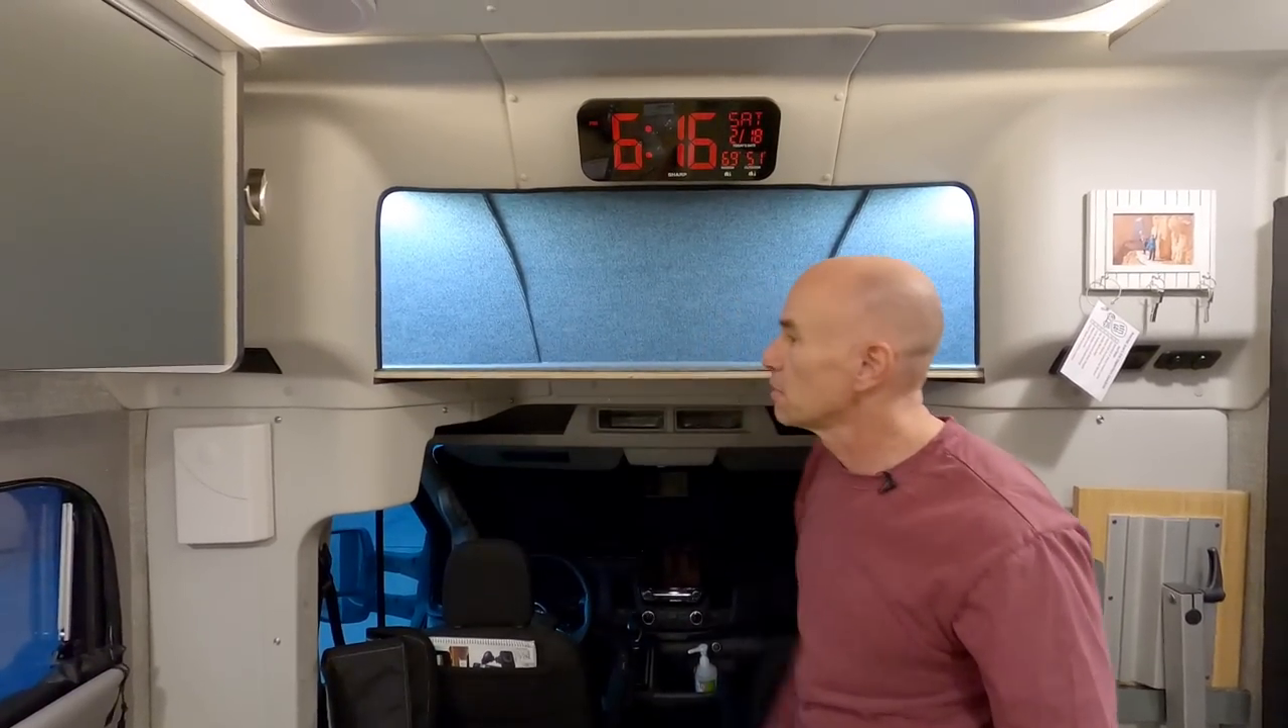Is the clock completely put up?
Yes.